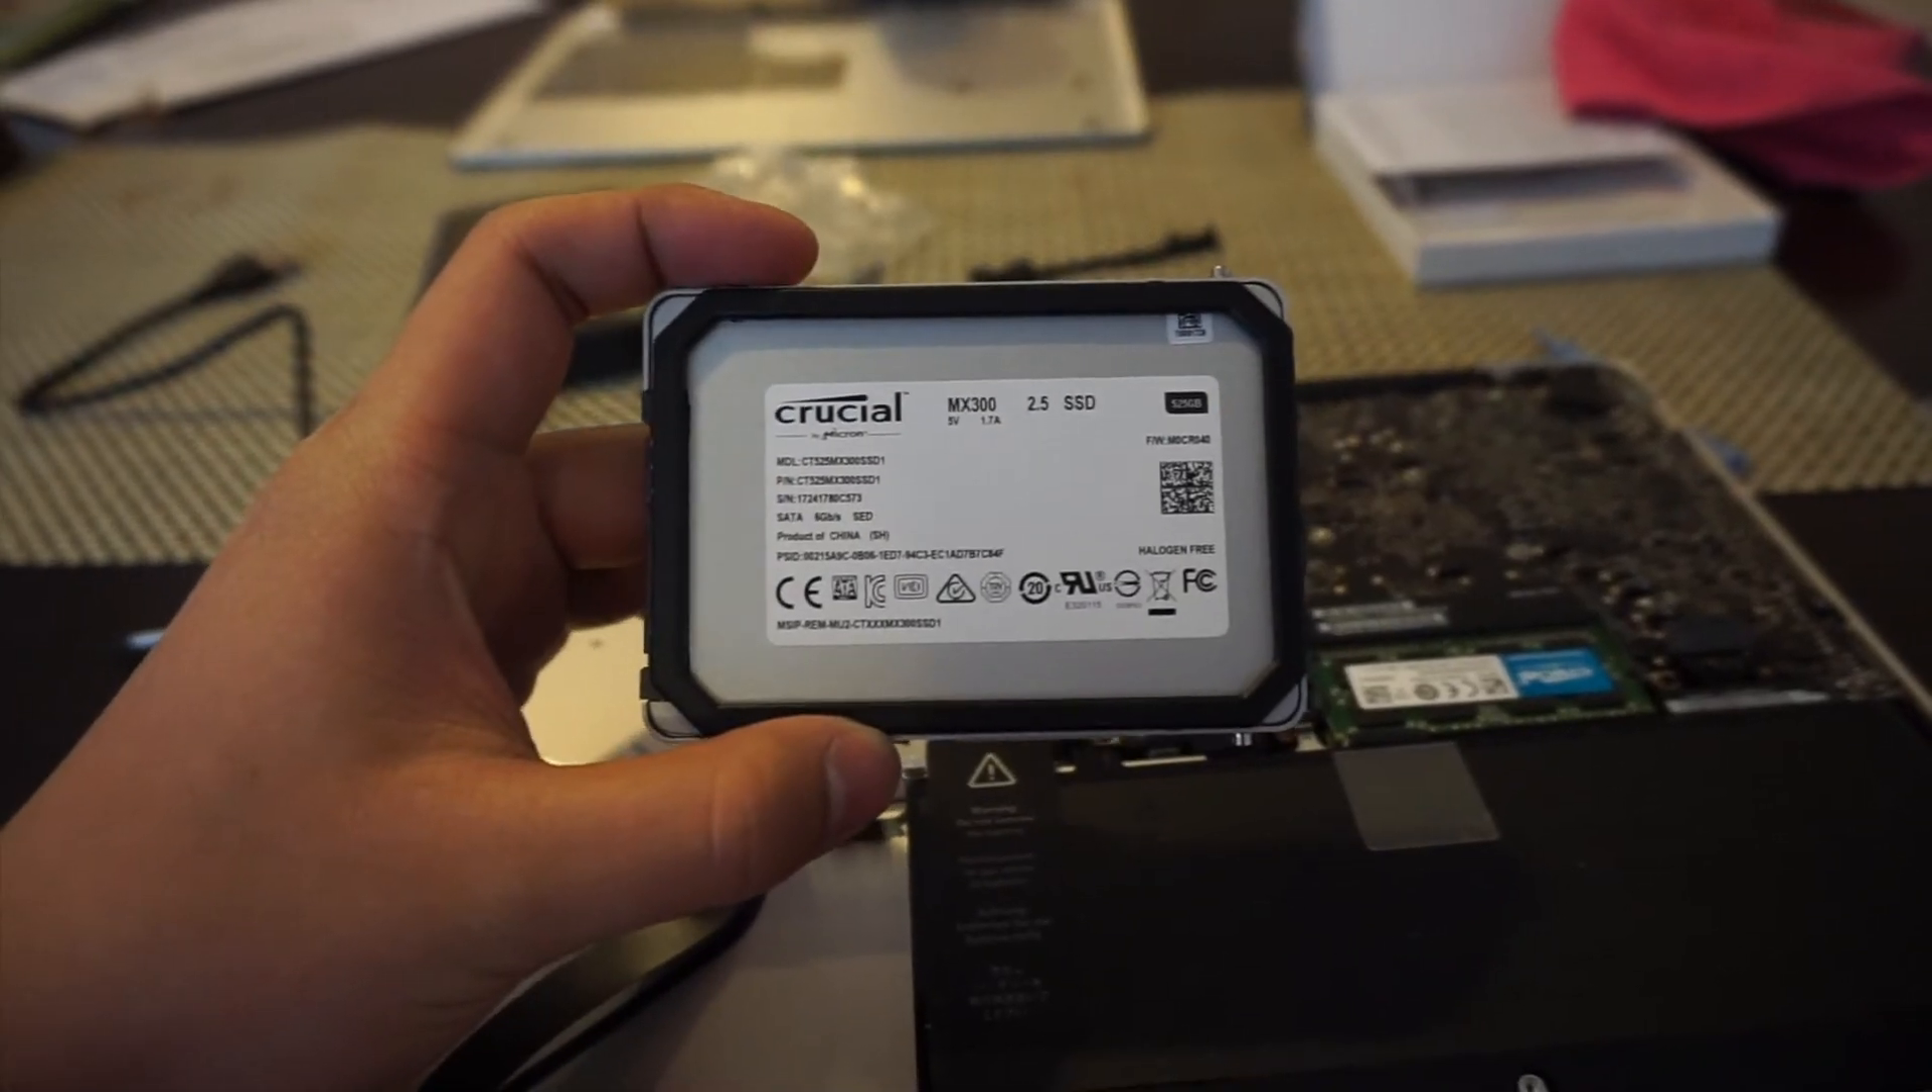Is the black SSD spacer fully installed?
Yes.